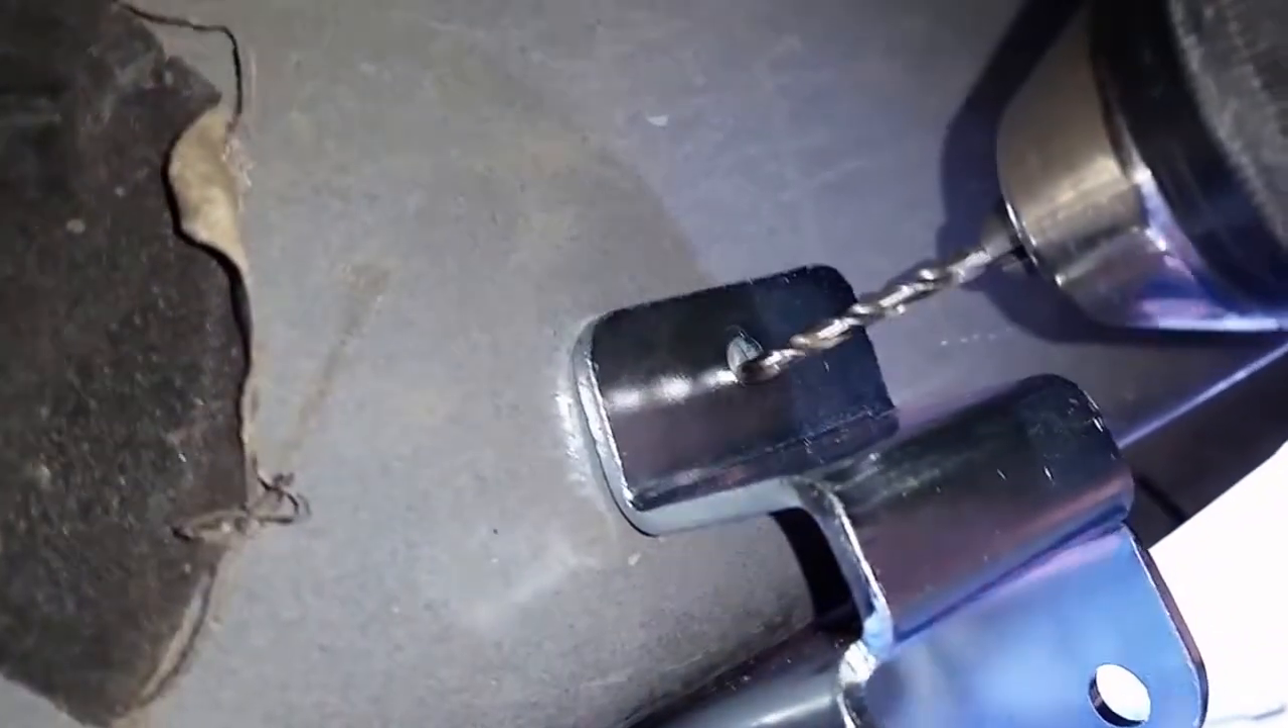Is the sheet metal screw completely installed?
No.